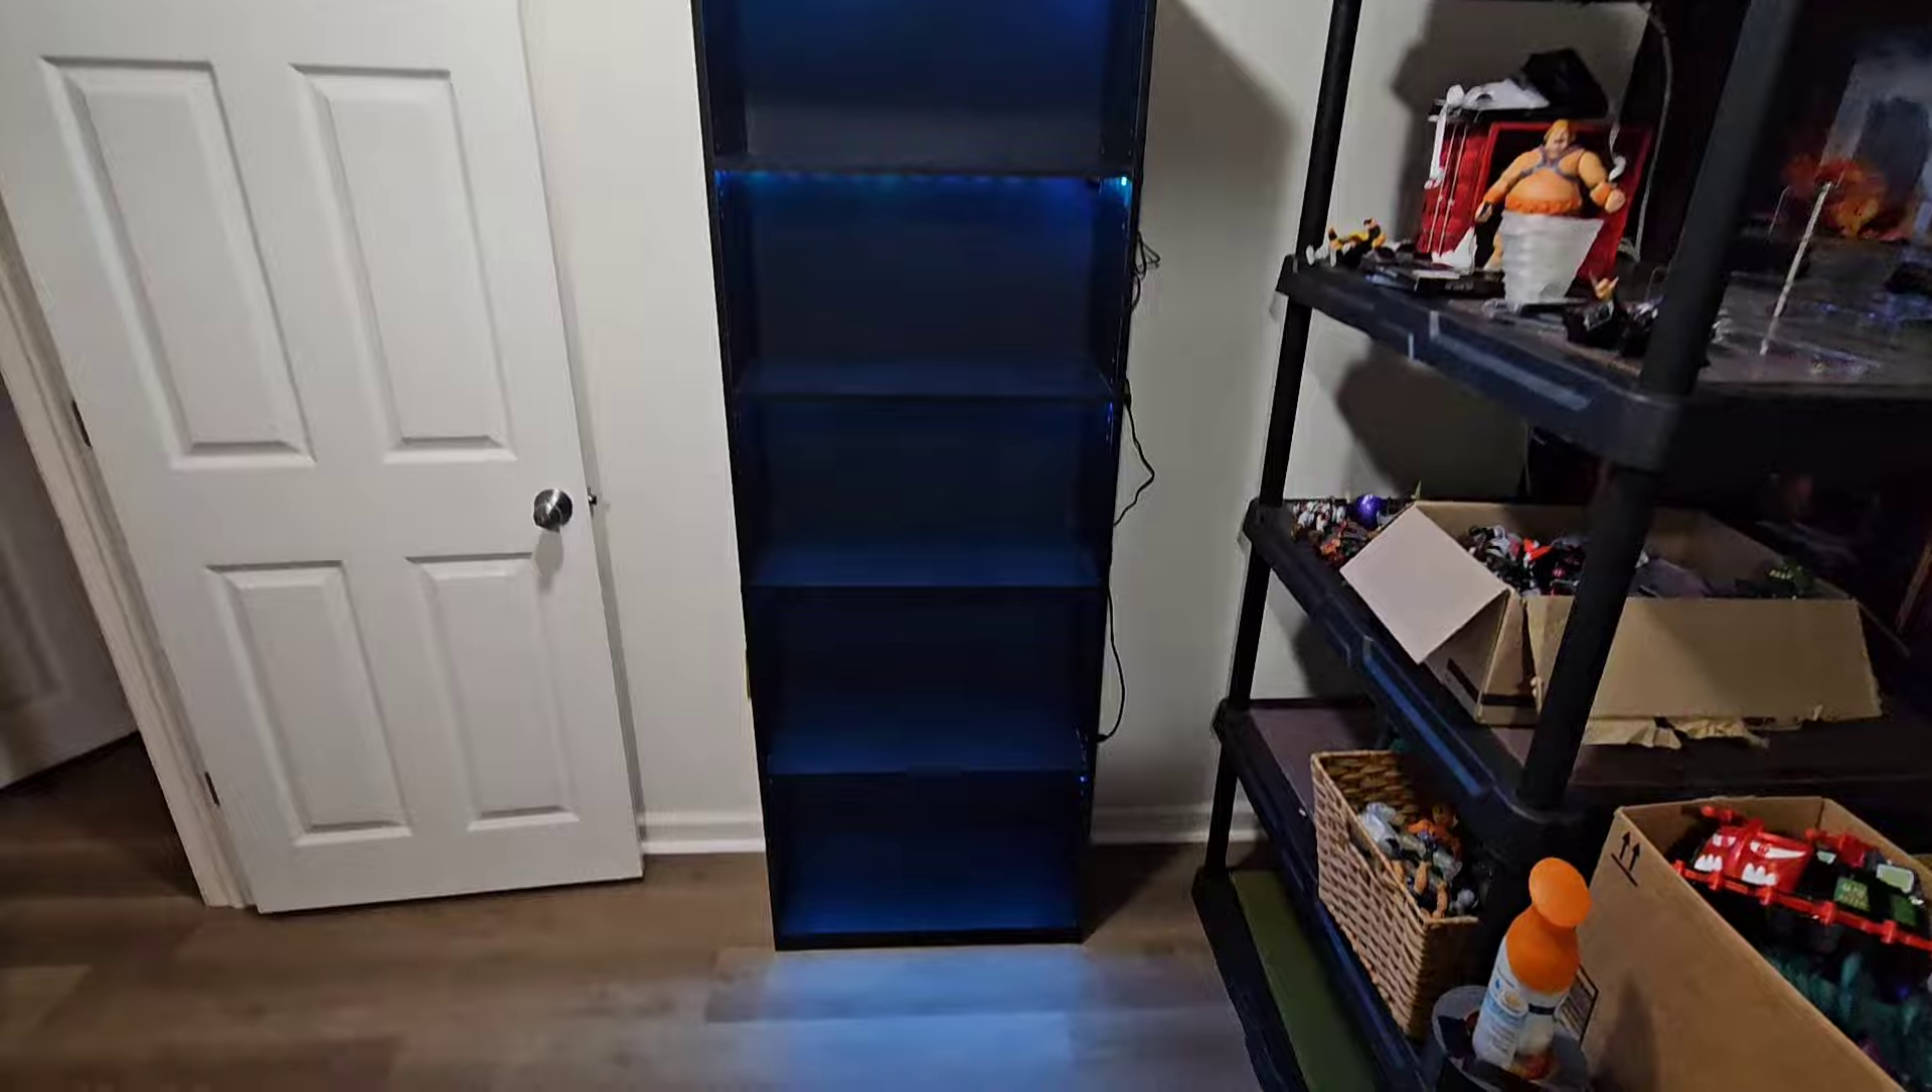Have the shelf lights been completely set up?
Yes.